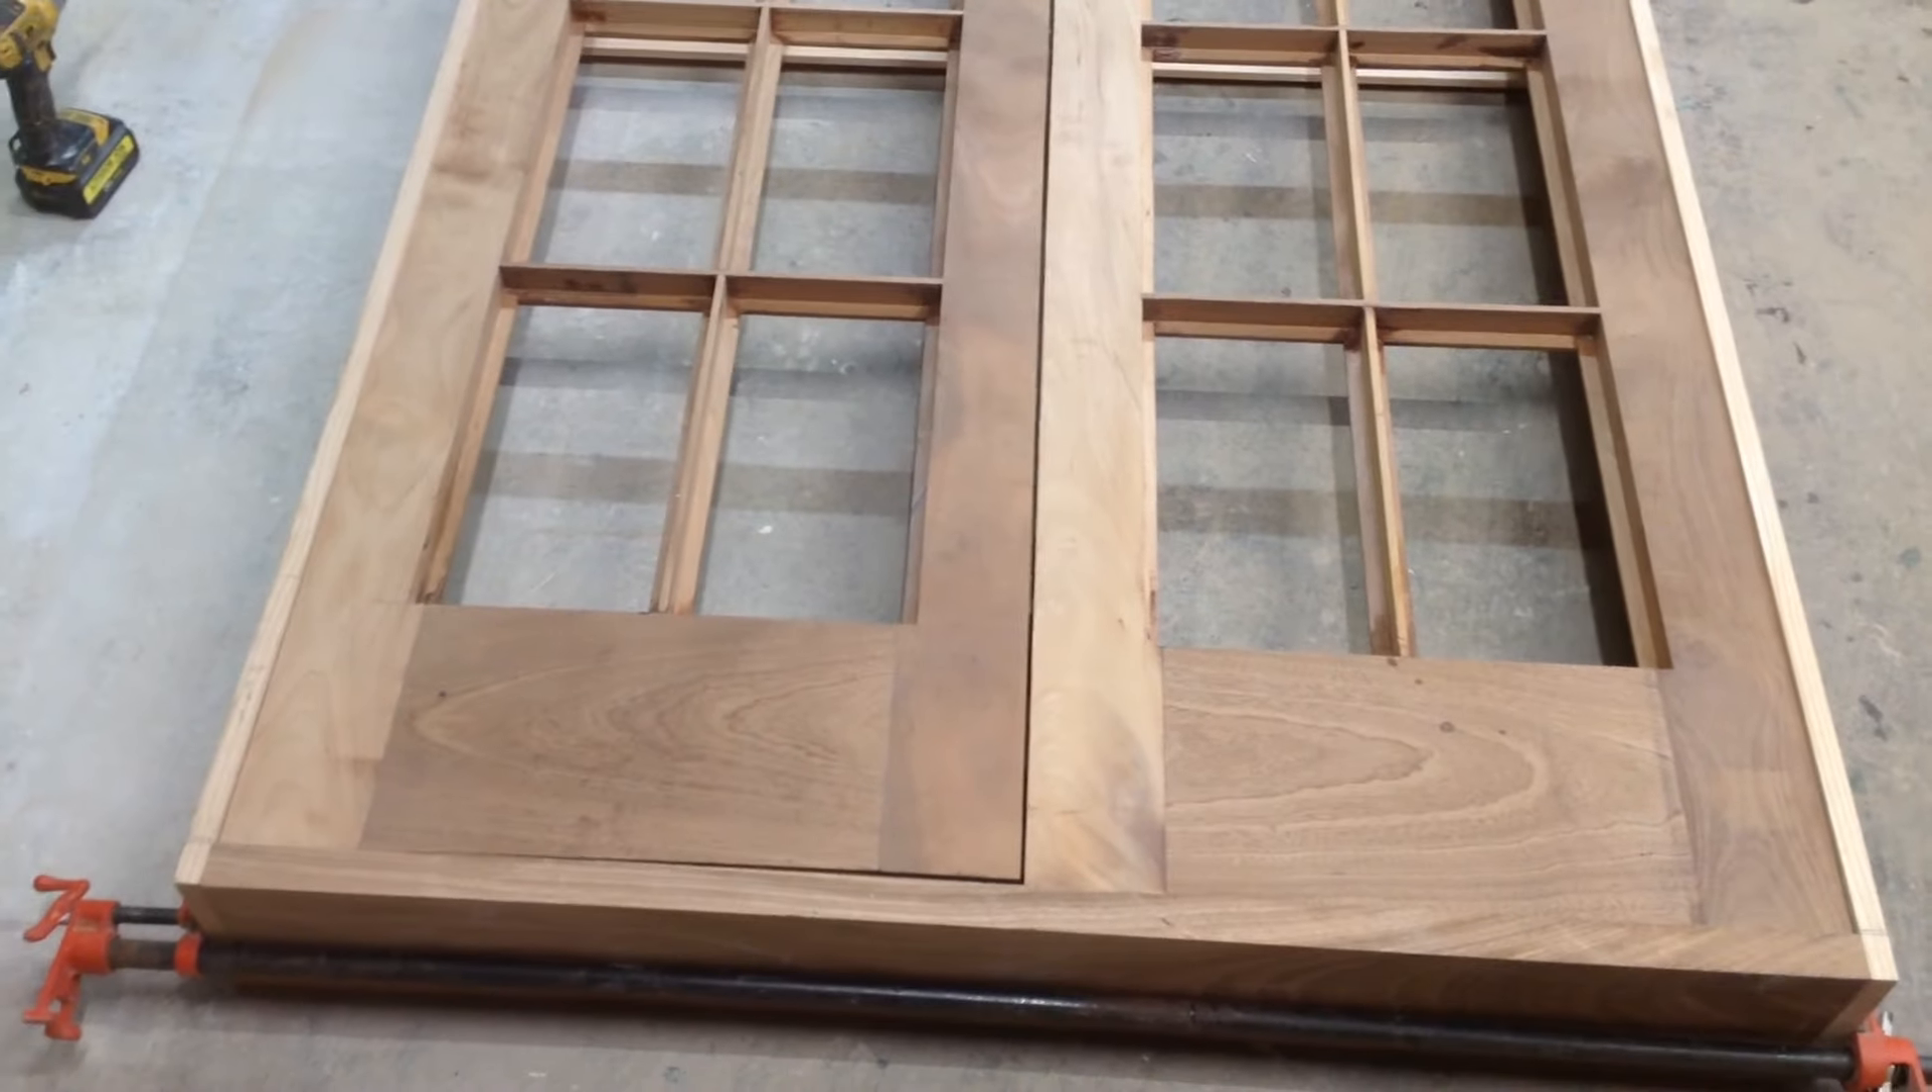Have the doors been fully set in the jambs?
Yes.